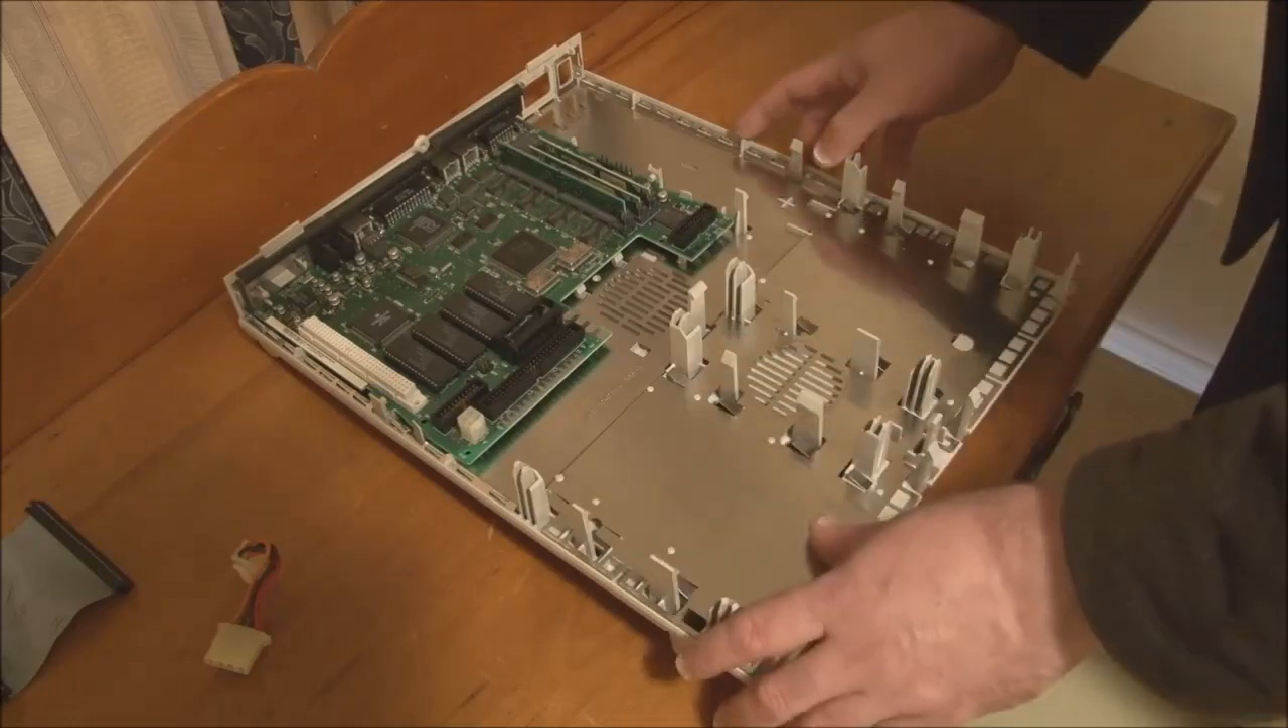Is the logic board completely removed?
No.